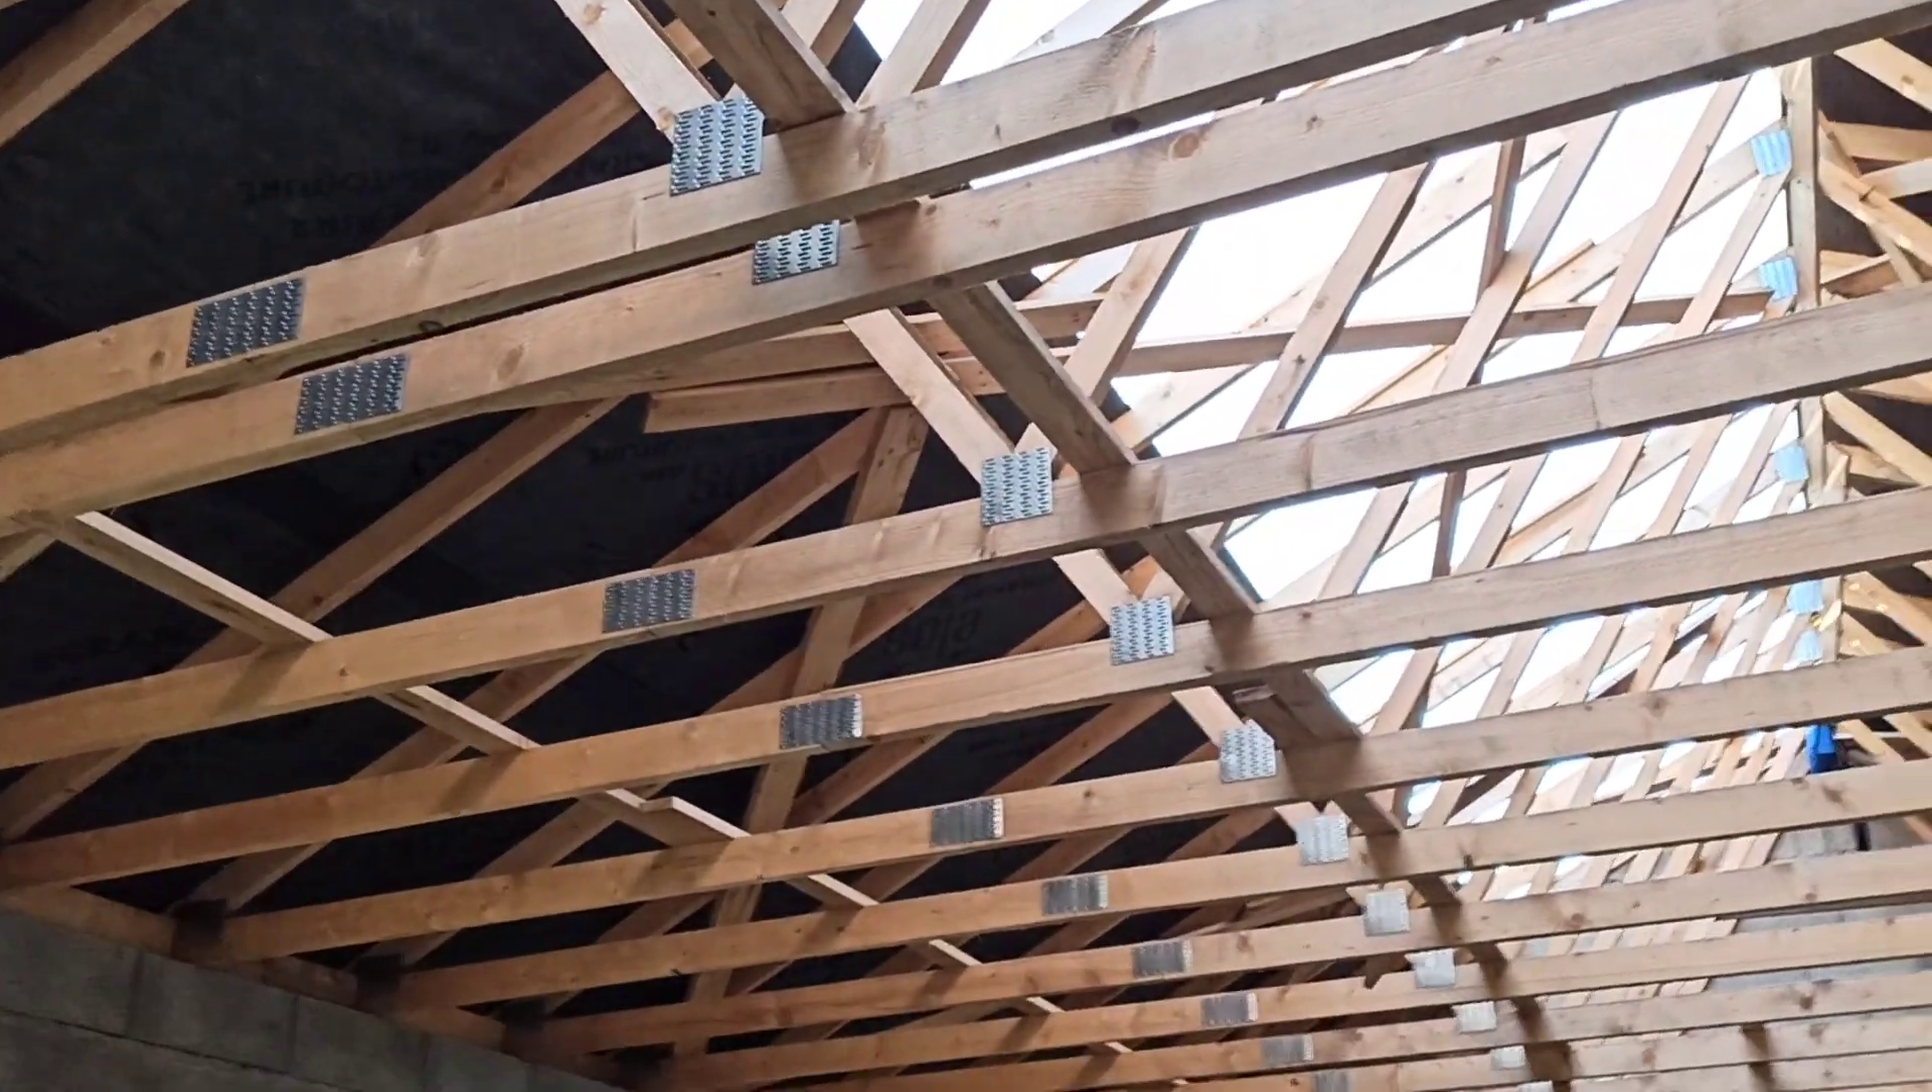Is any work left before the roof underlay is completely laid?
Yes.